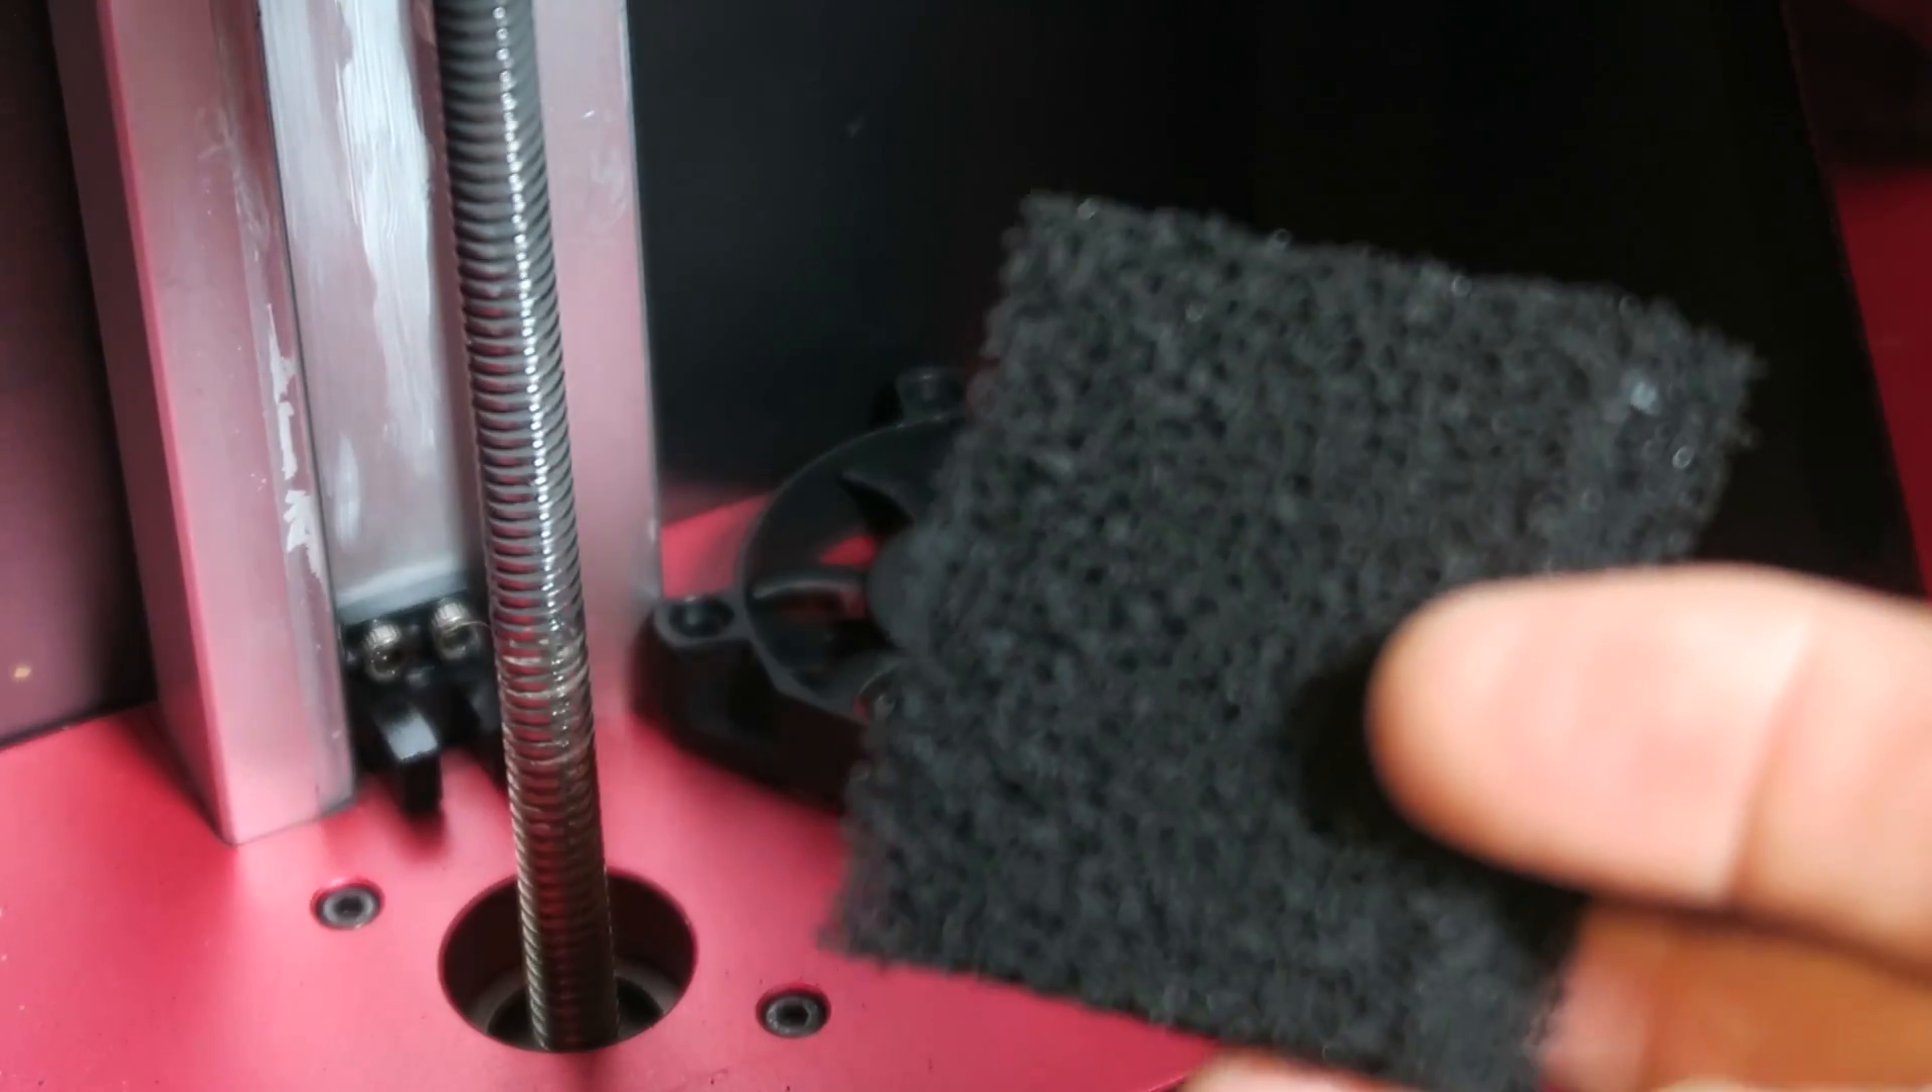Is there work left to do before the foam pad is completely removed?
No.